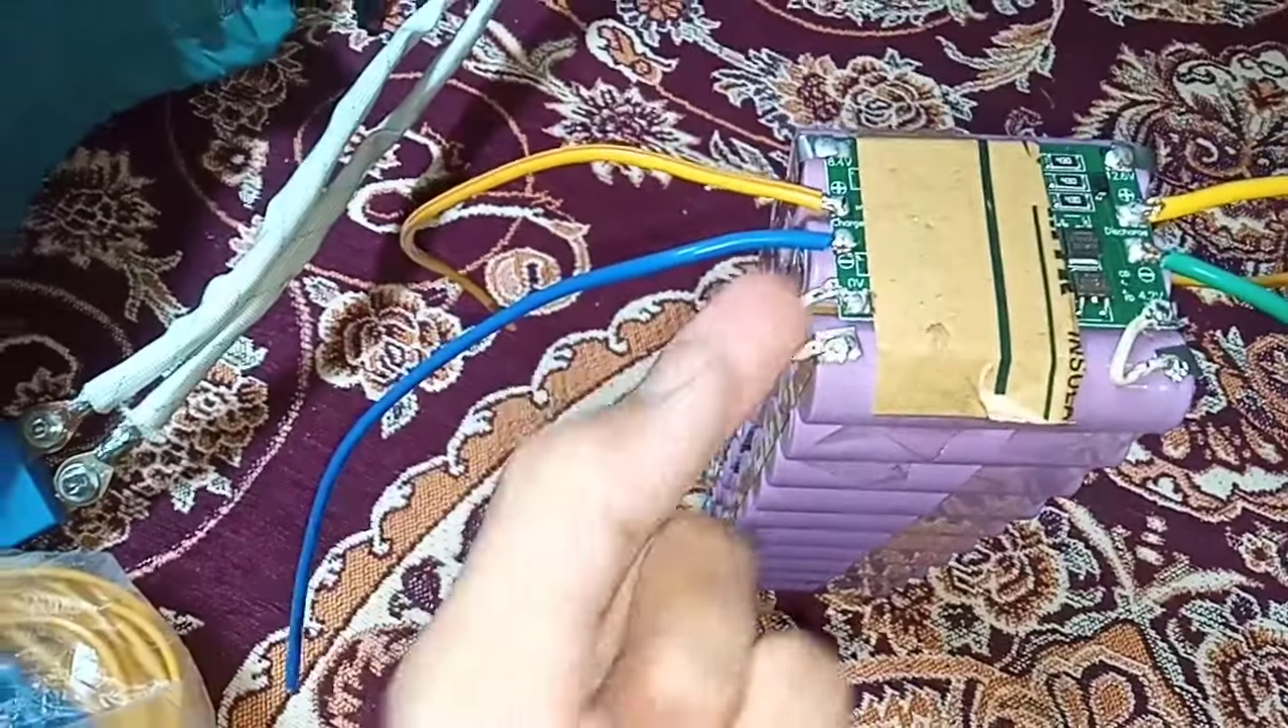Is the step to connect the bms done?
Yes.